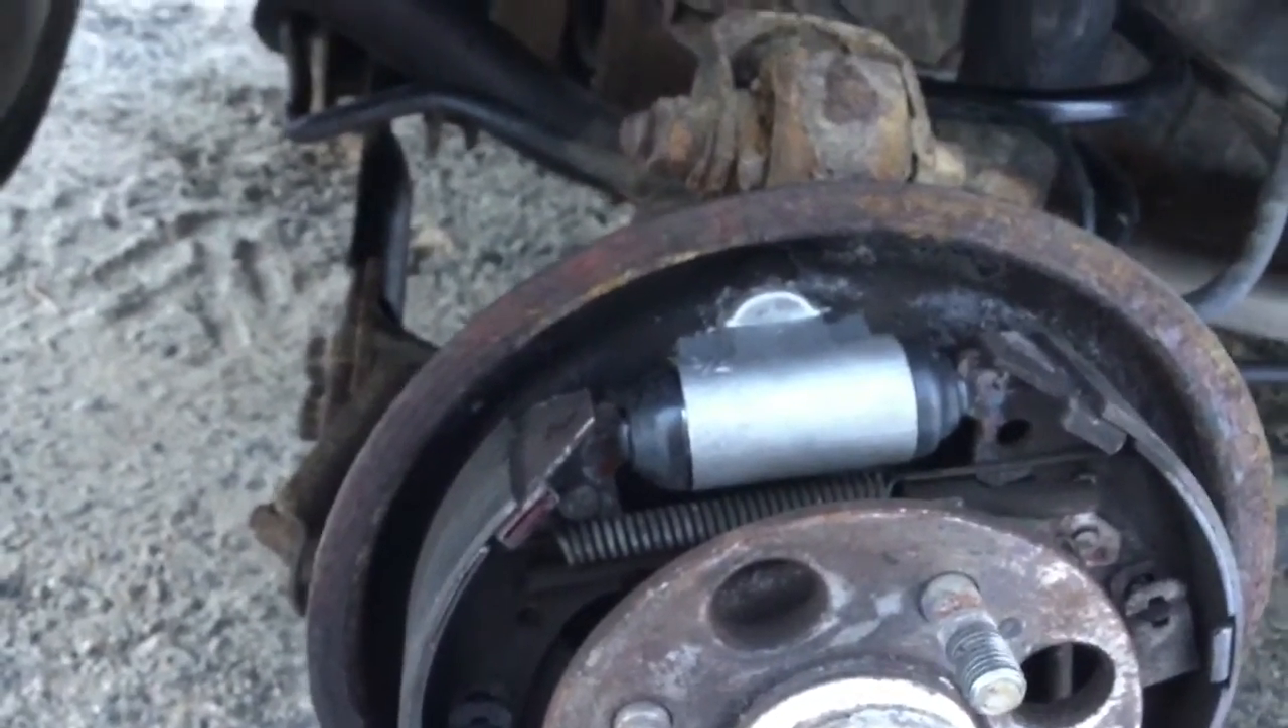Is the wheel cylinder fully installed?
Yes.